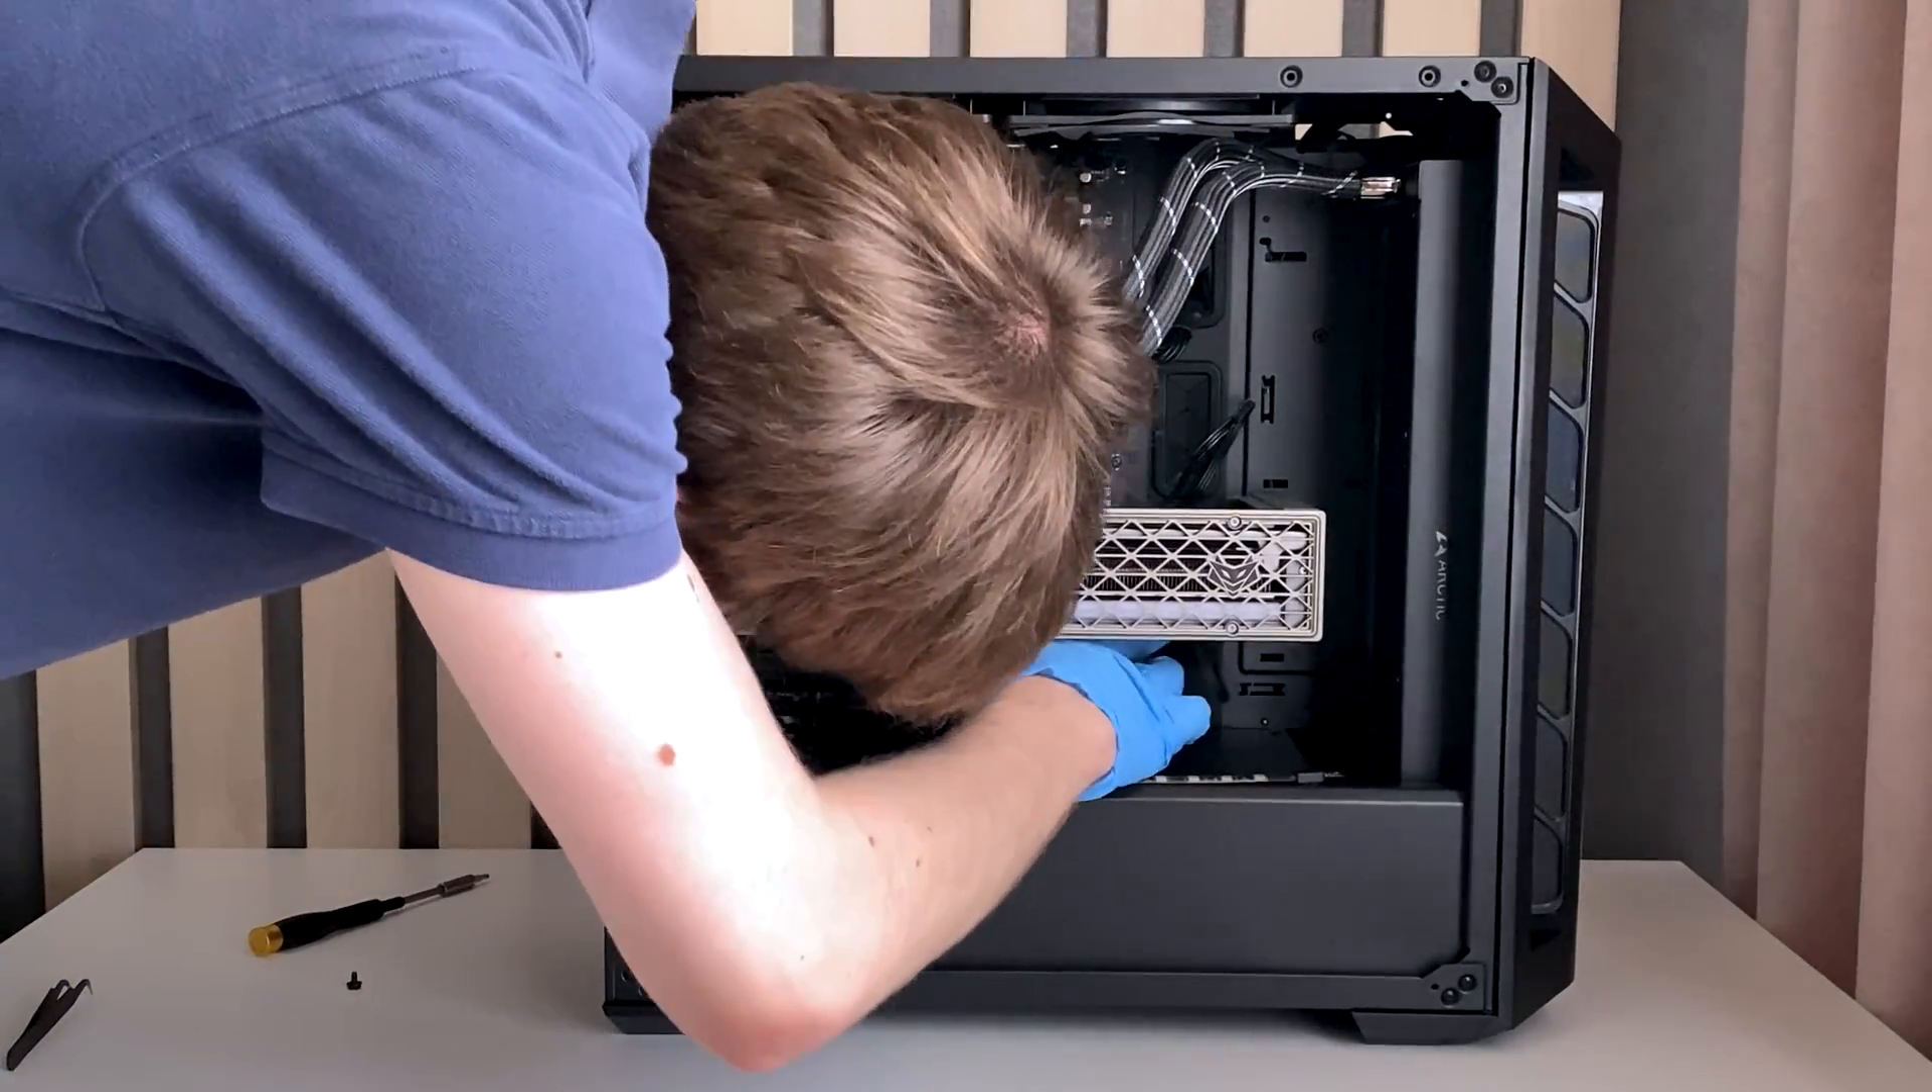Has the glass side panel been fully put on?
No.